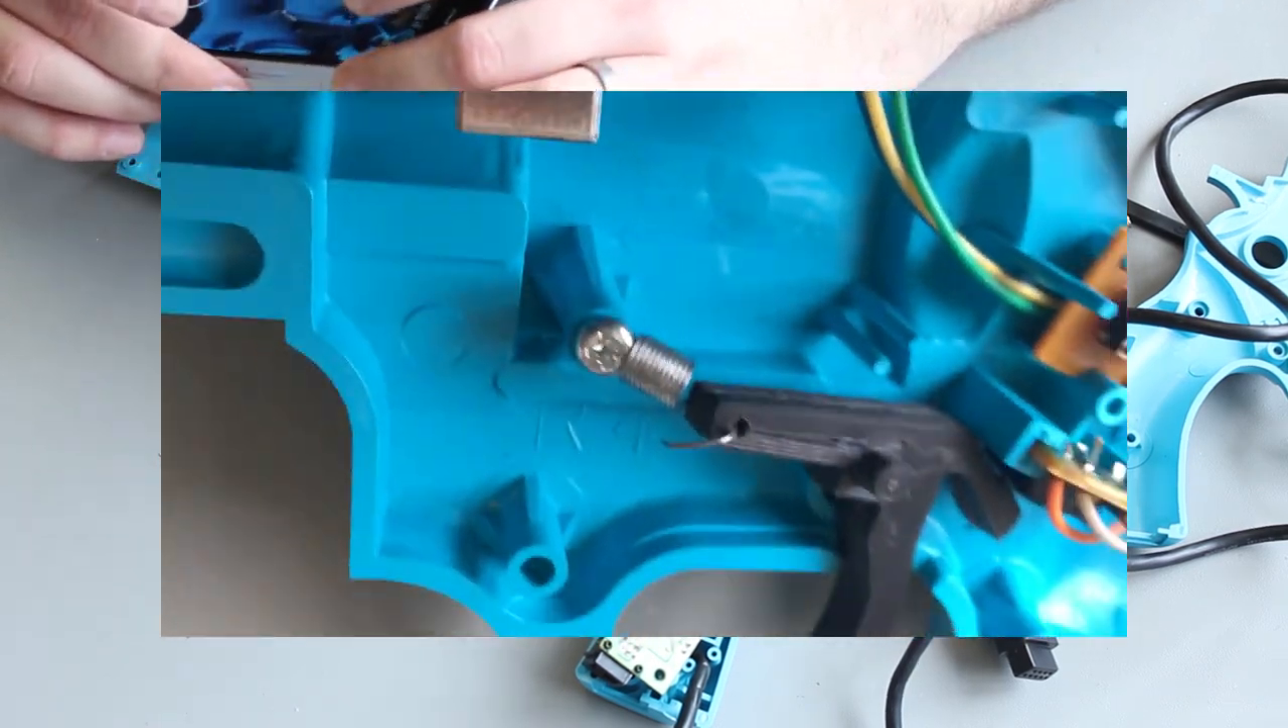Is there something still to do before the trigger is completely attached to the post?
No.